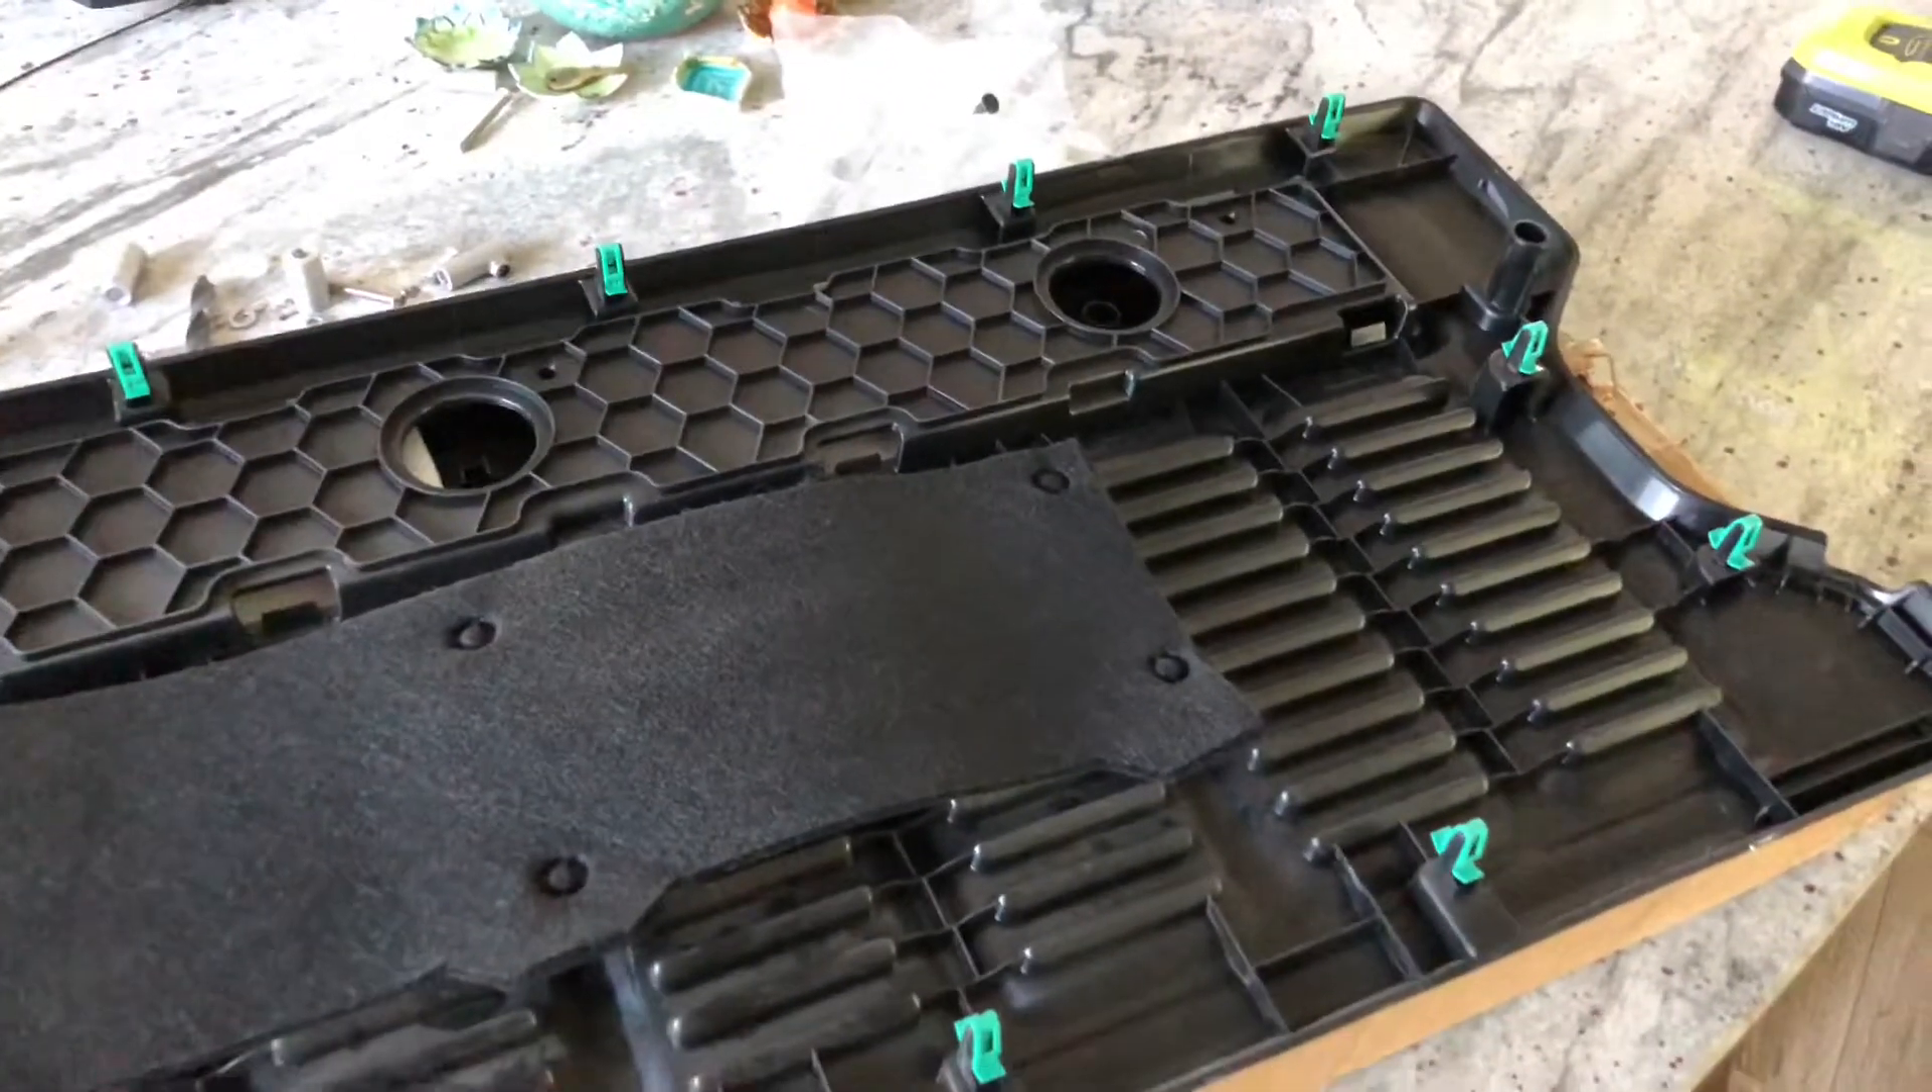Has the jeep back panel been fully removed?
Yes.